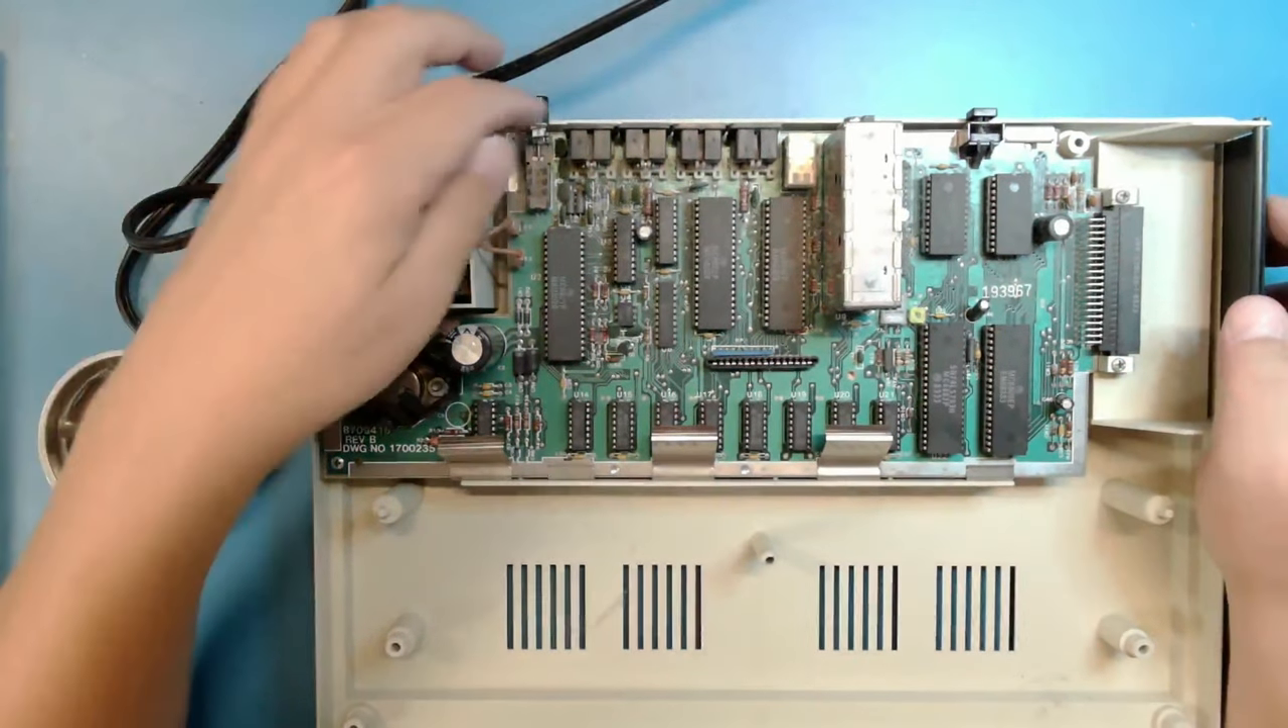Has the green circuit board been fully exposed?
Yes.